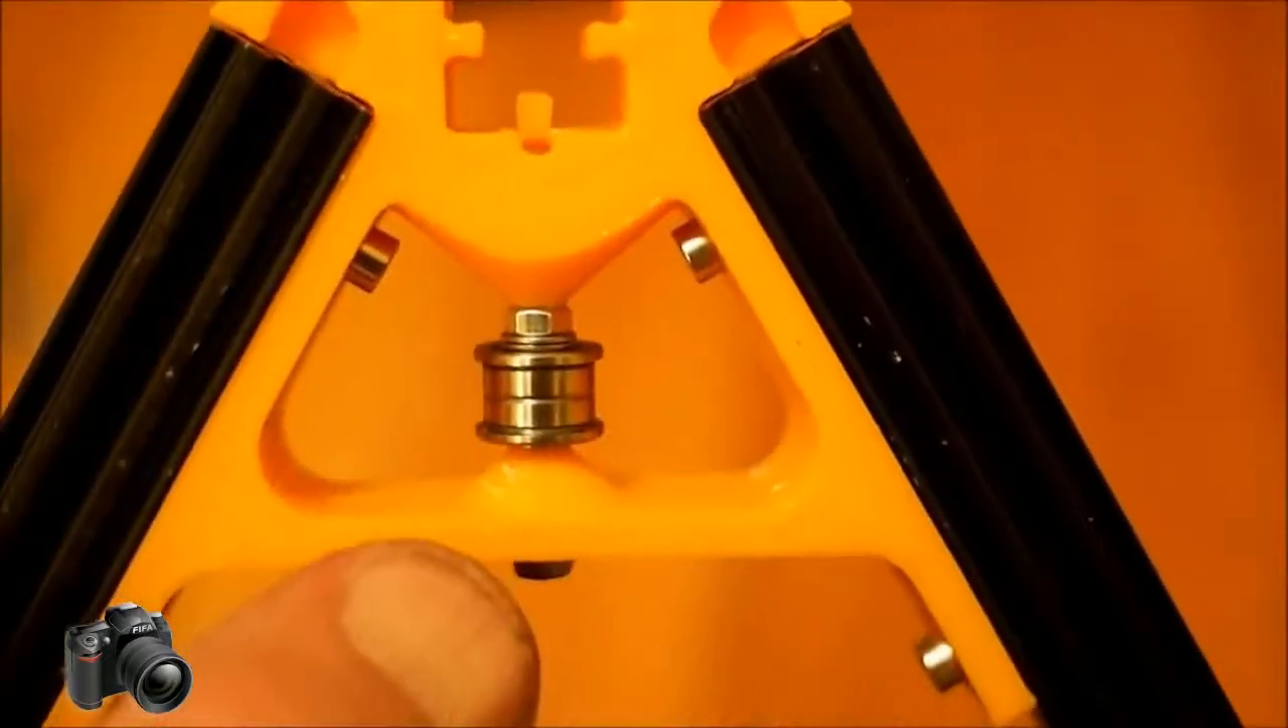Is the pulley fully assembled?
Yes.